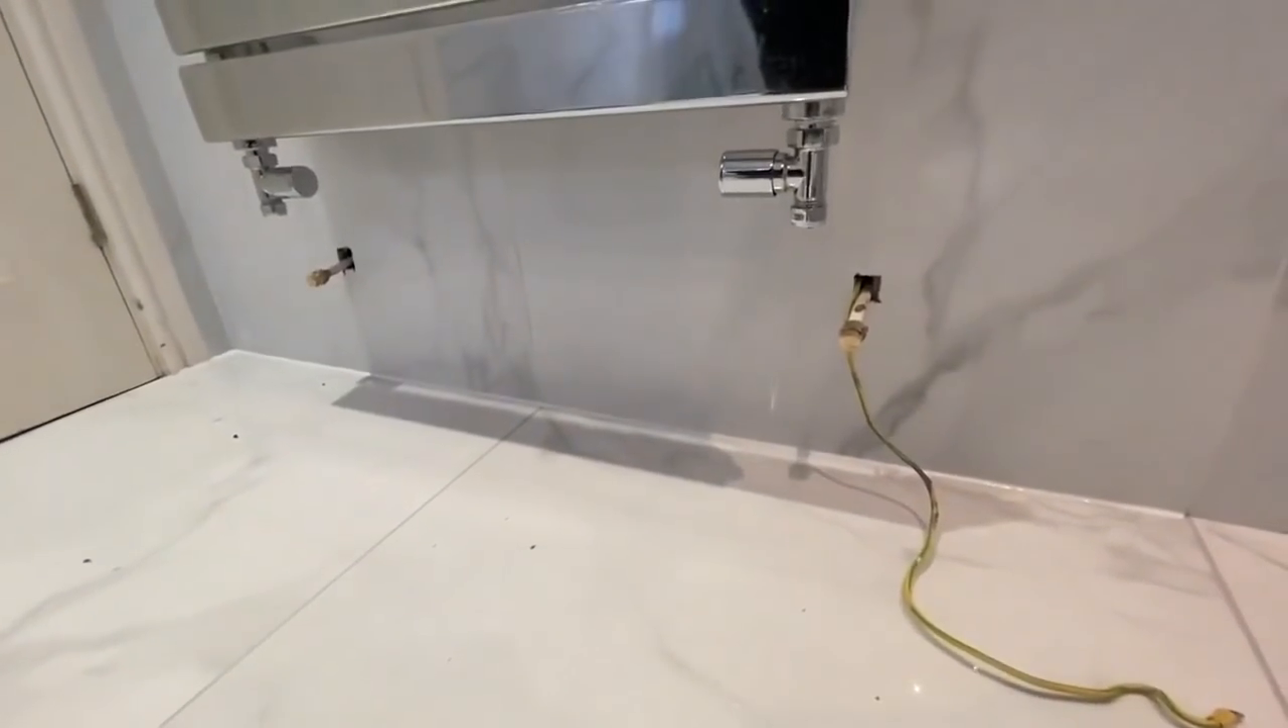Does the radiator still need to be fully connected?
Yes.